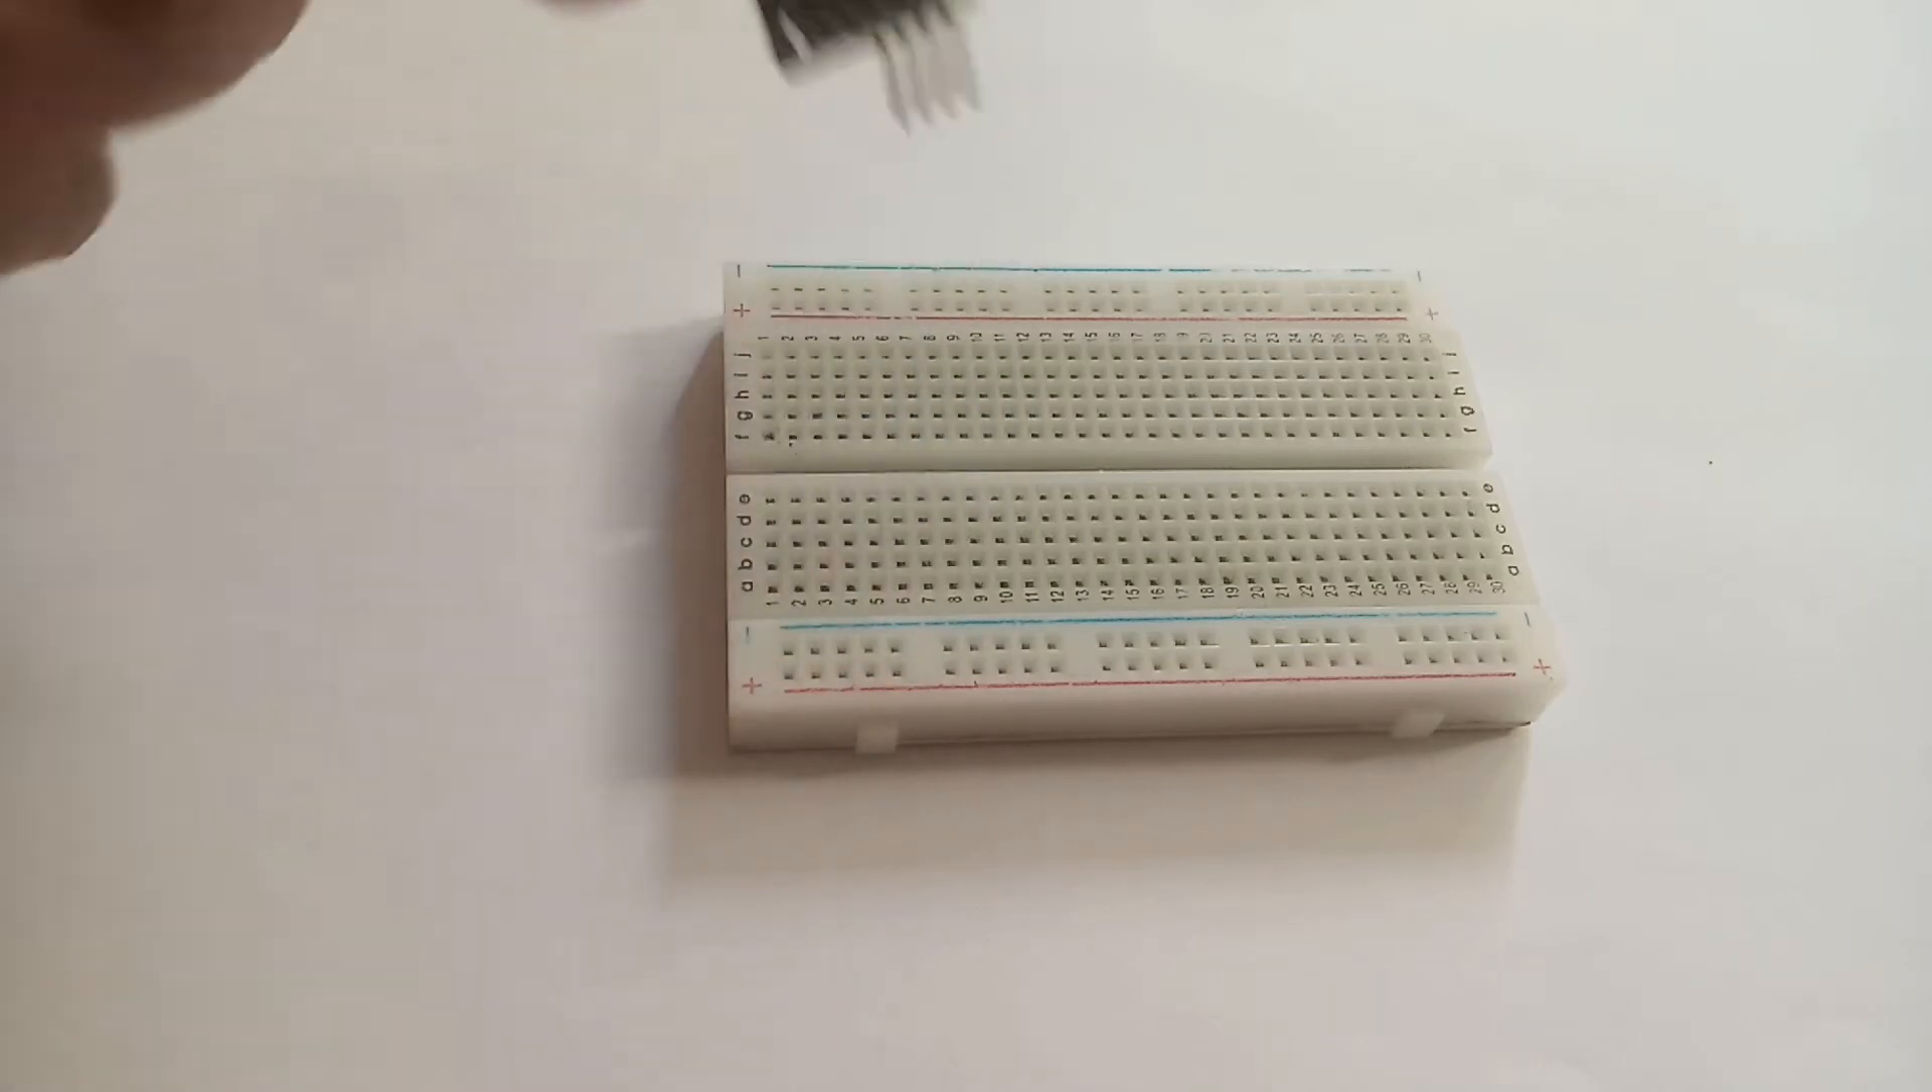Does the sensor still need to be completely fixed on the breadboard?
Yes.